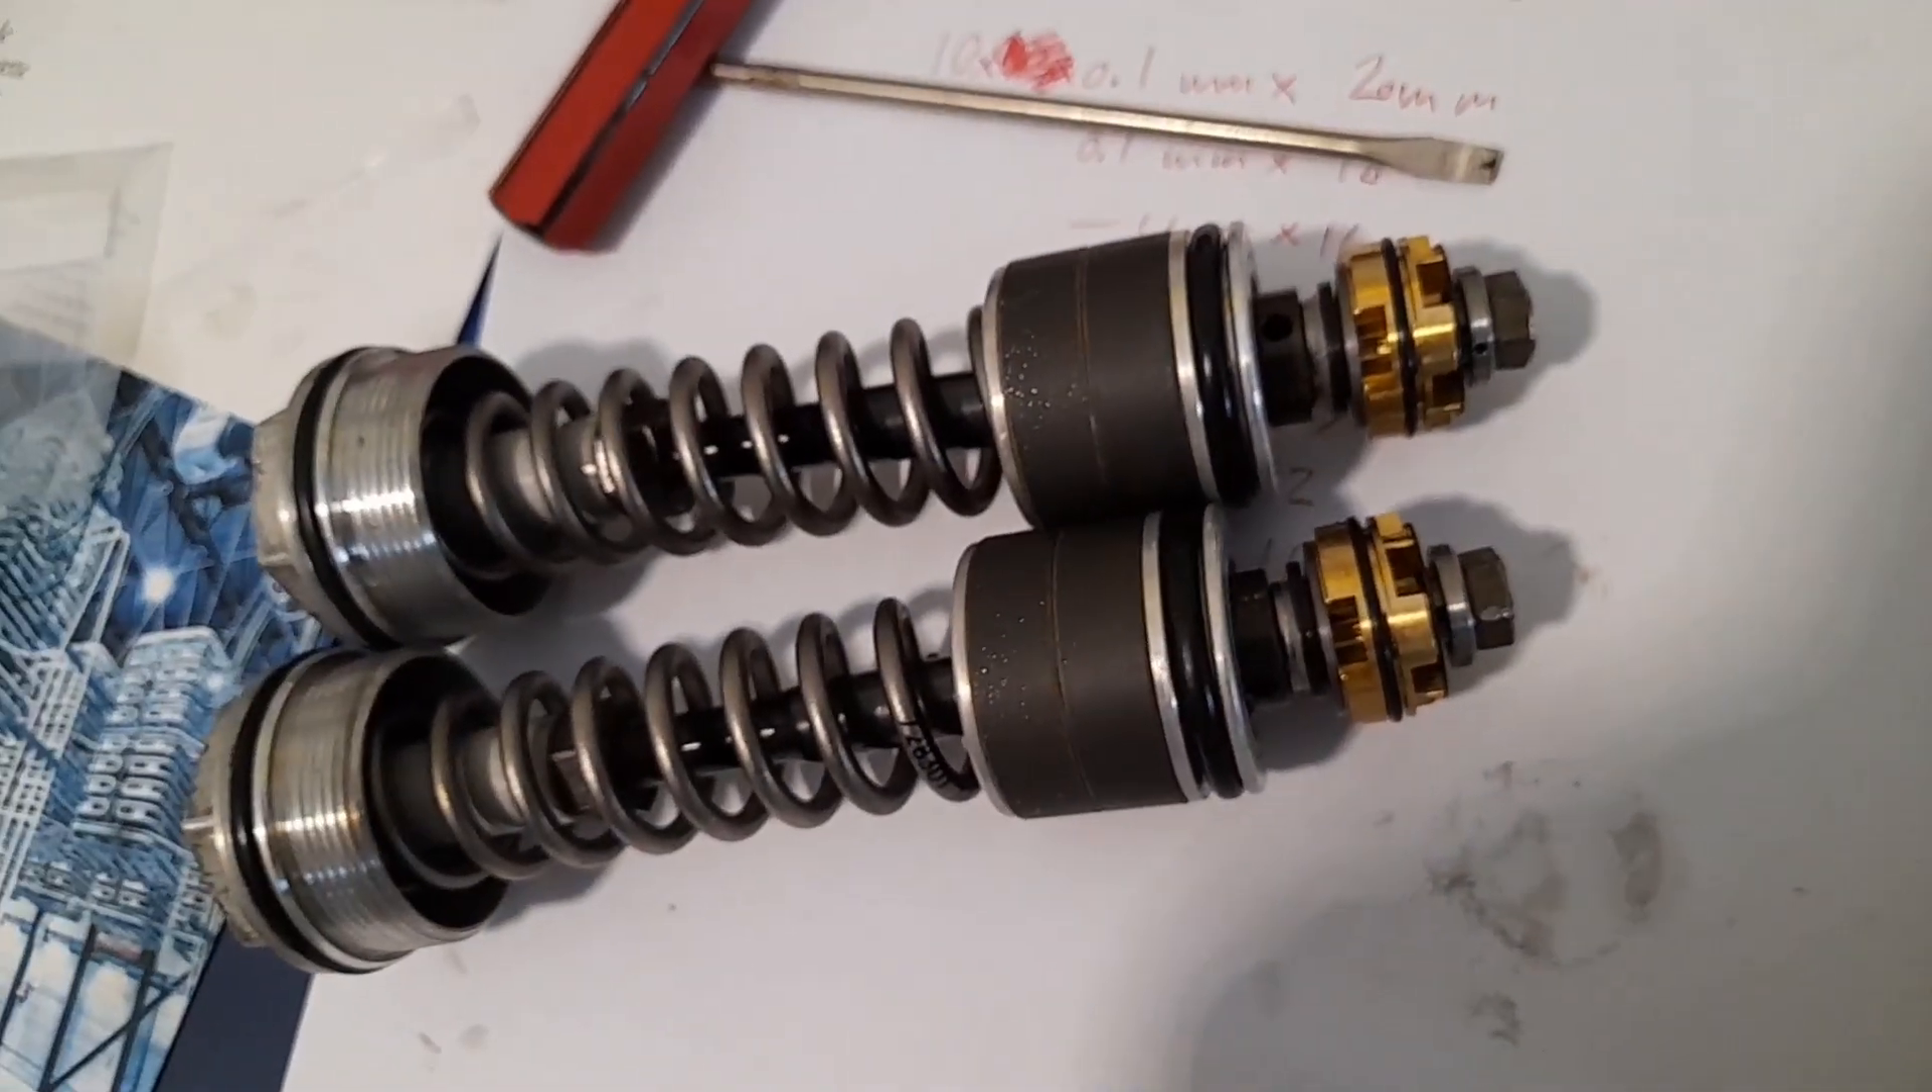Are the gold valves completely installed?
Yes.